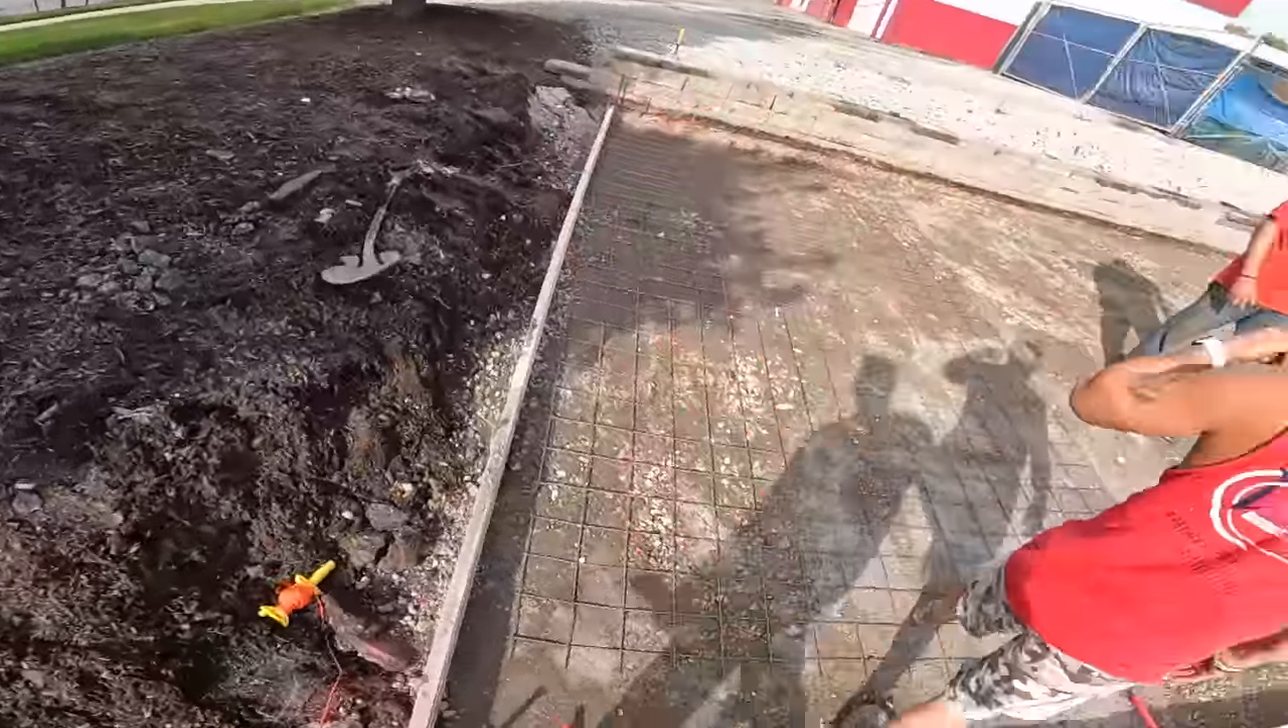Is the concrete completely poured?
No.